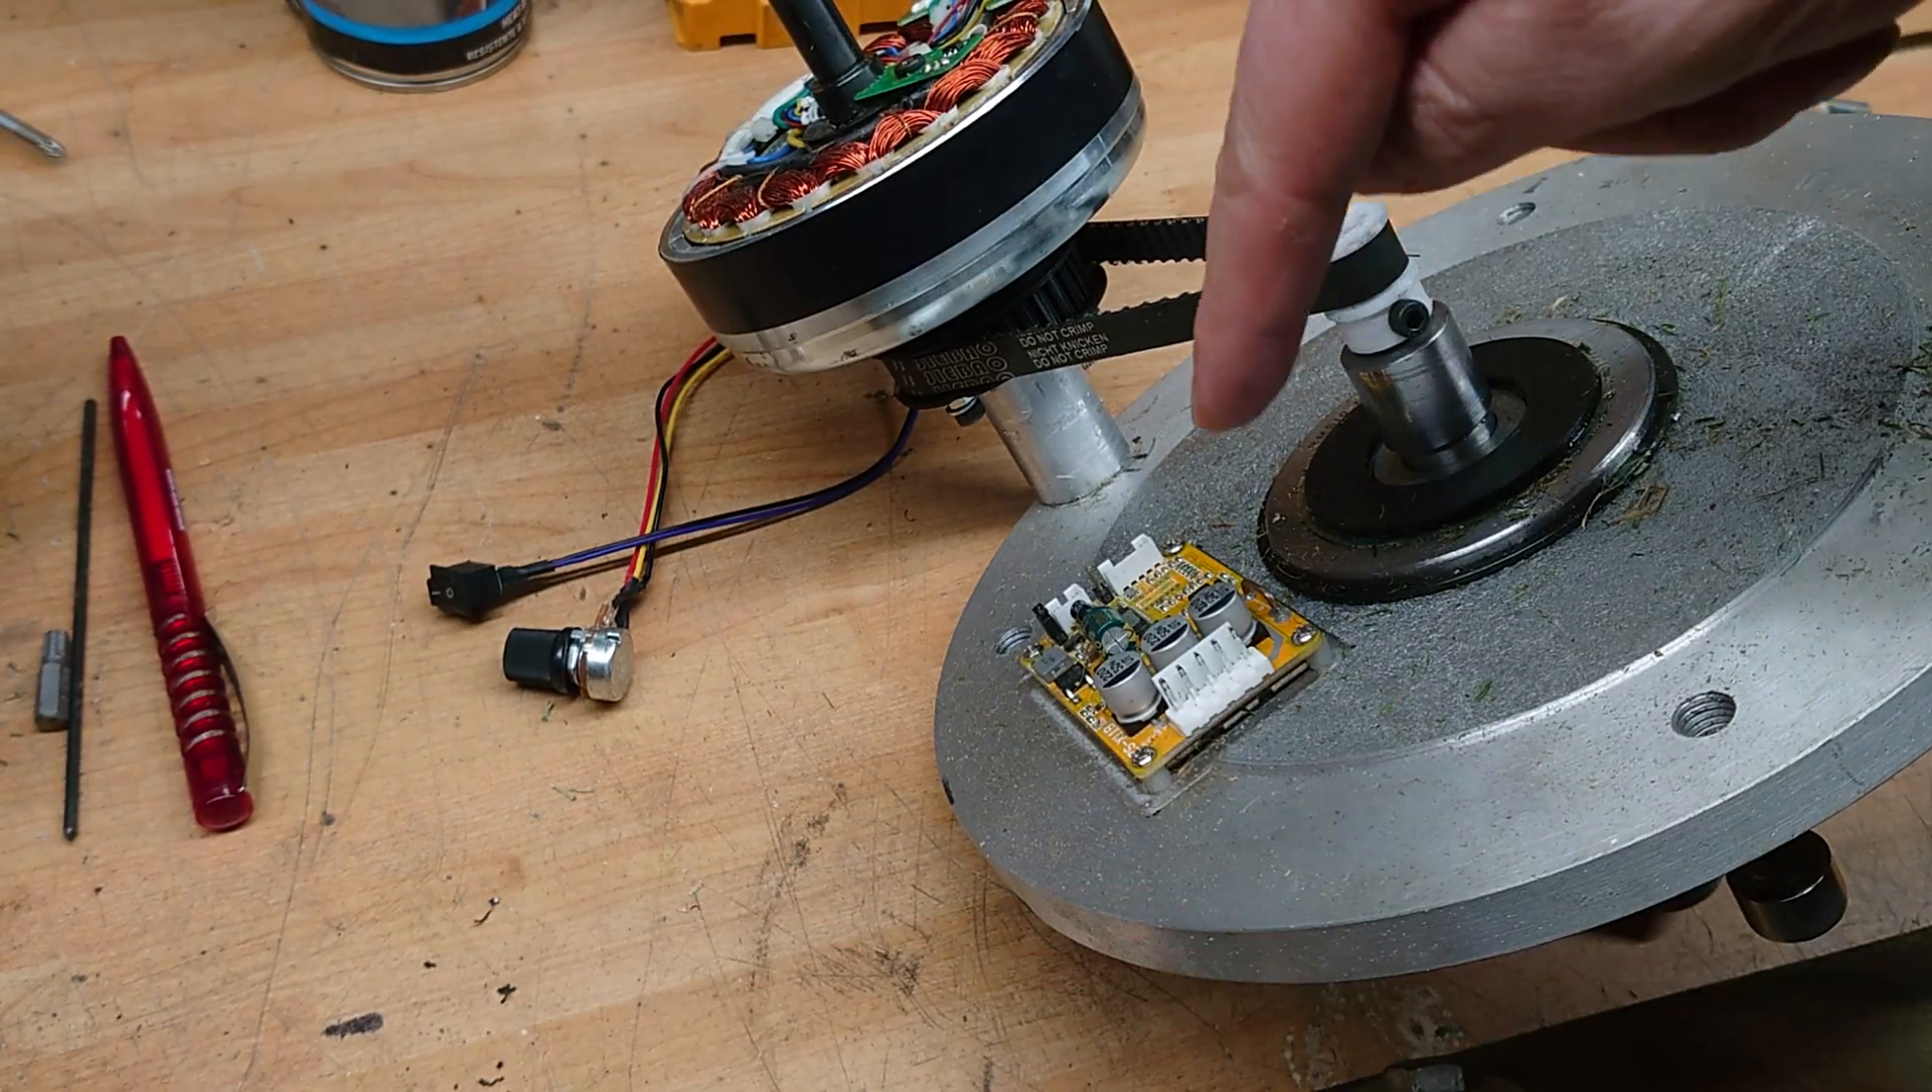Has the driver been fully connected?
No.